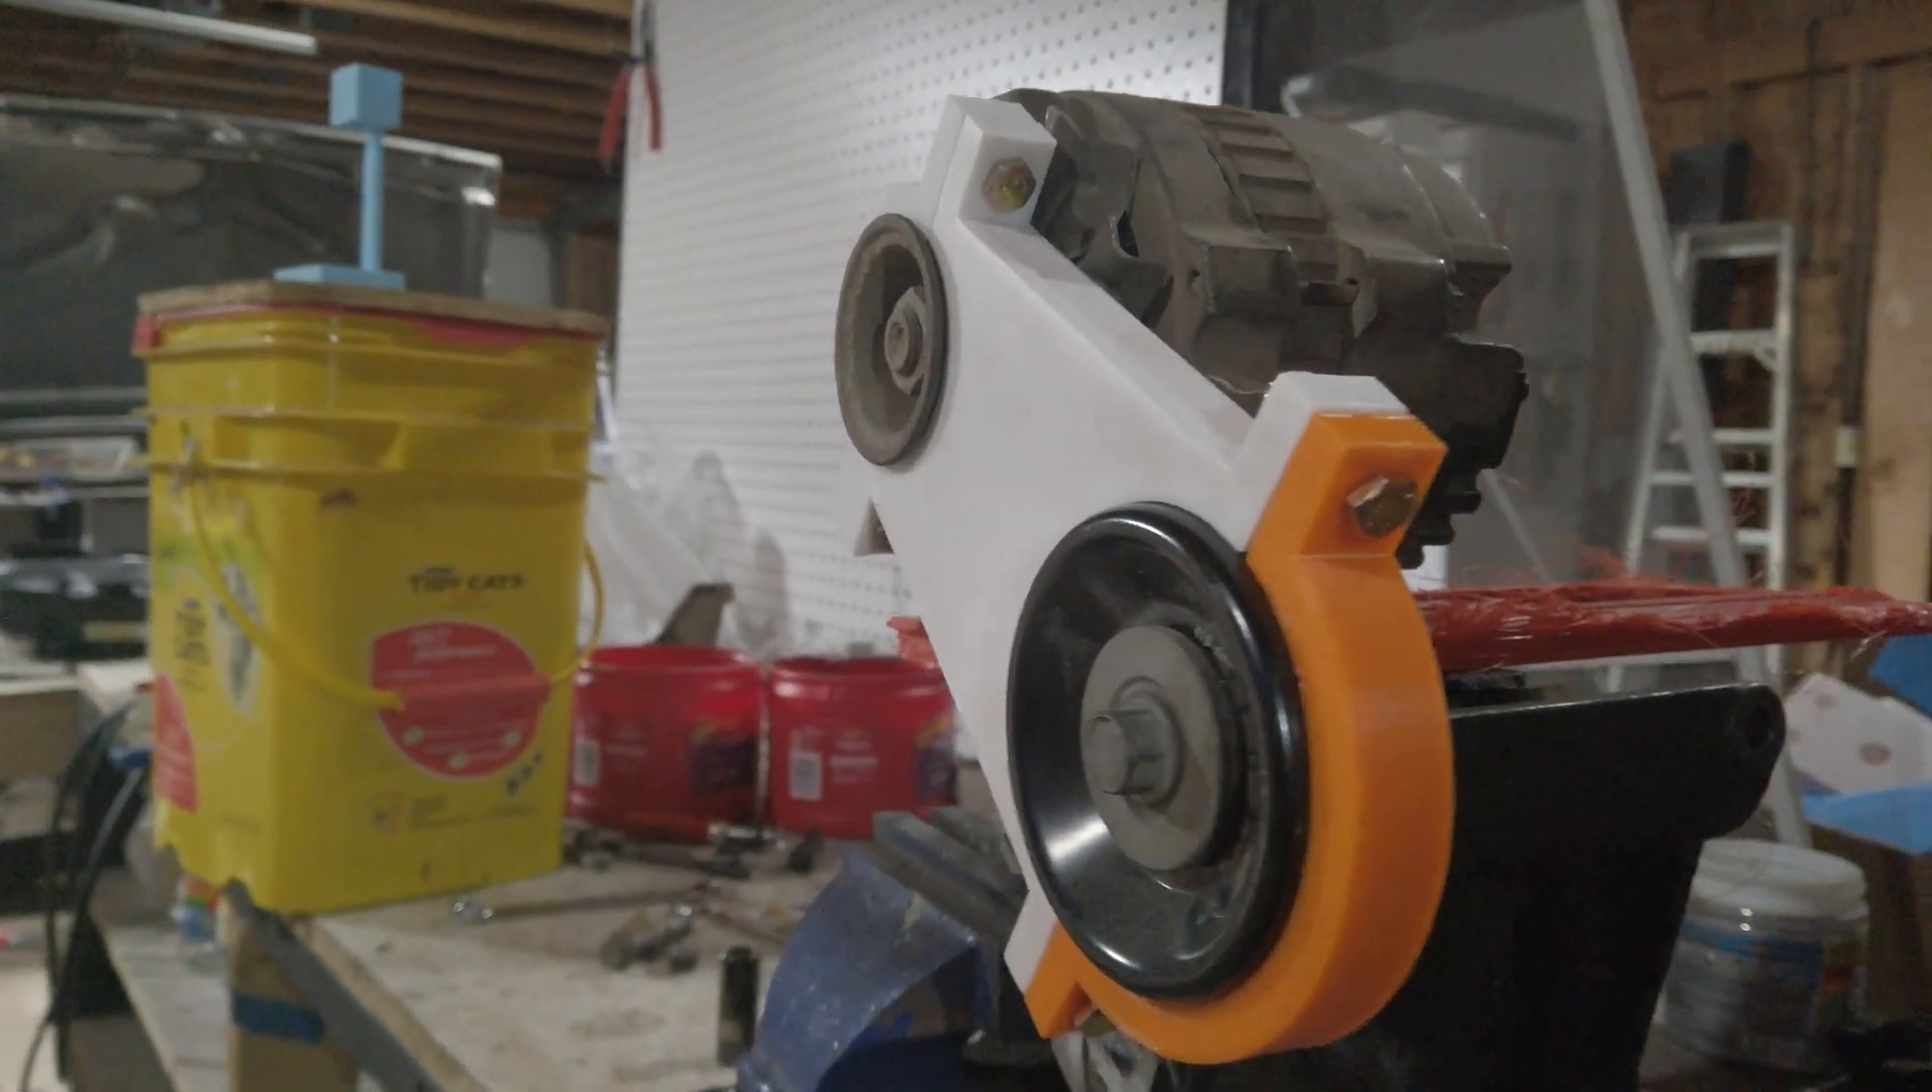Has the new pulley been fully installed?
Yes.